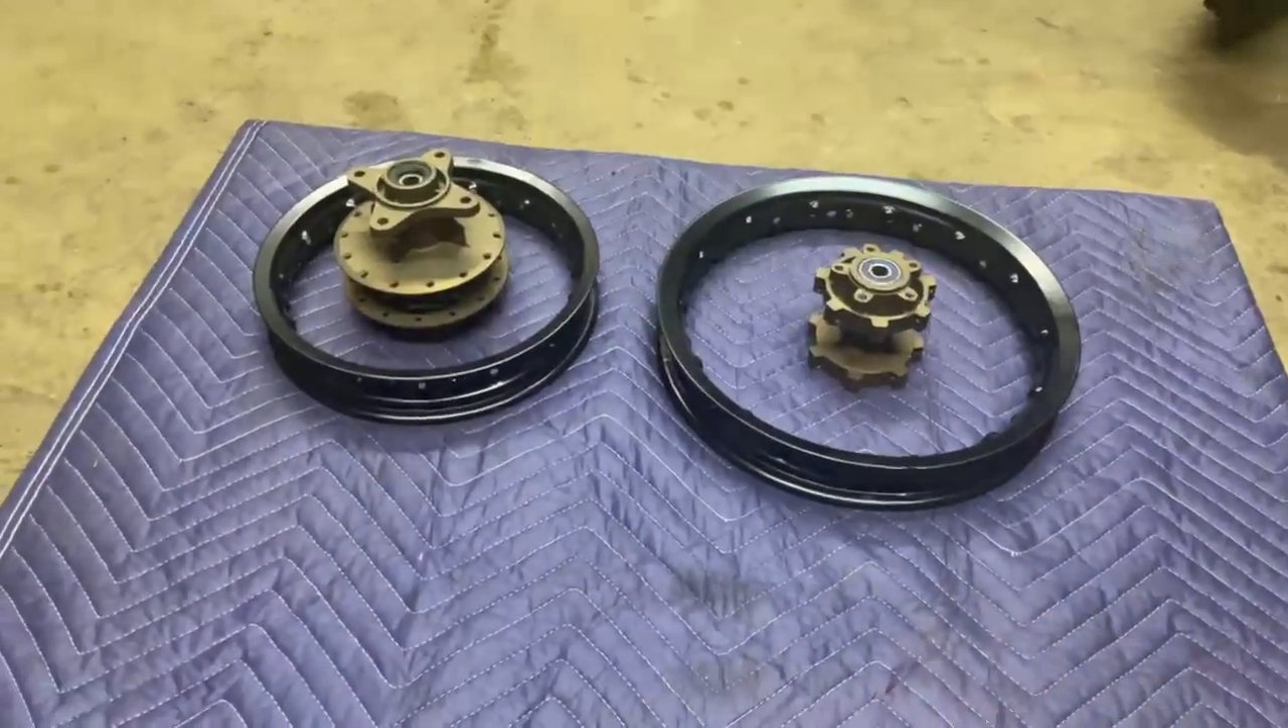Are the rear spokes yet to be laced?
Yes.